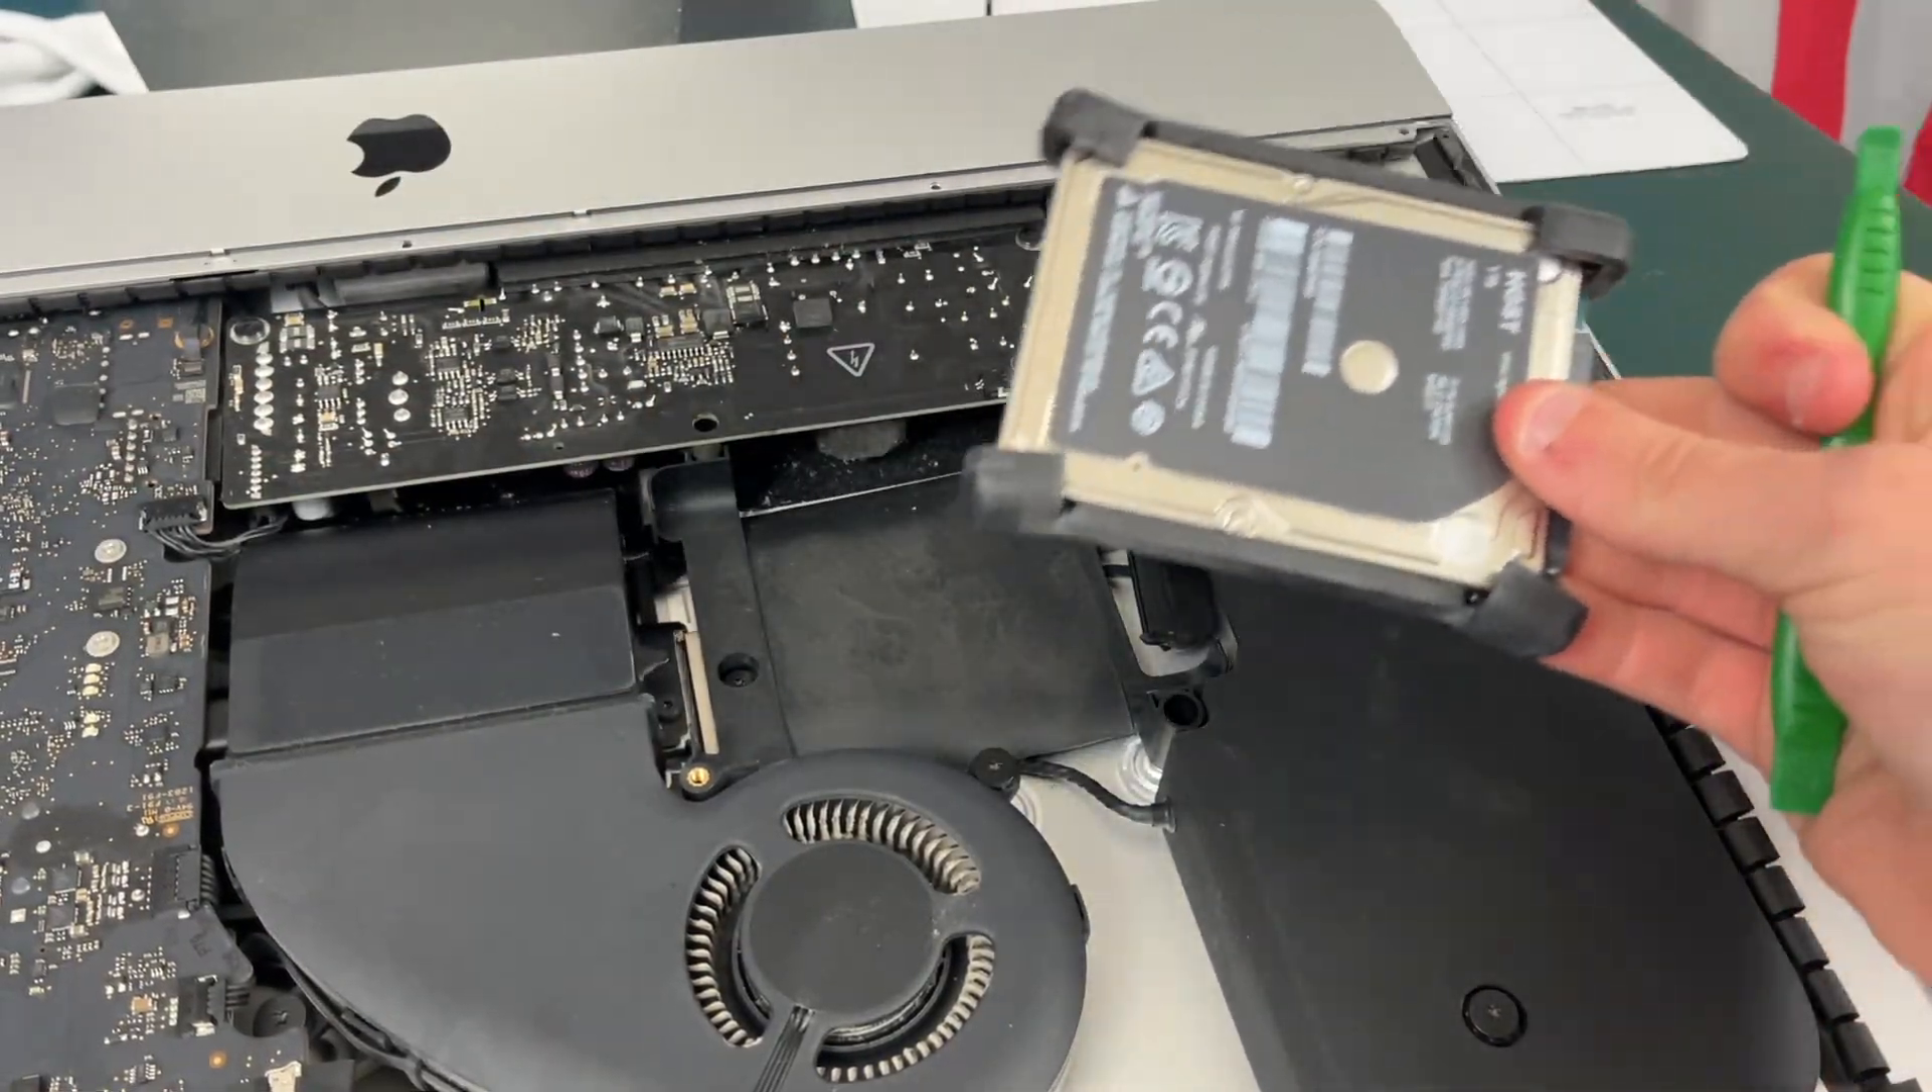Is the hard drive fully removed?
Yes.